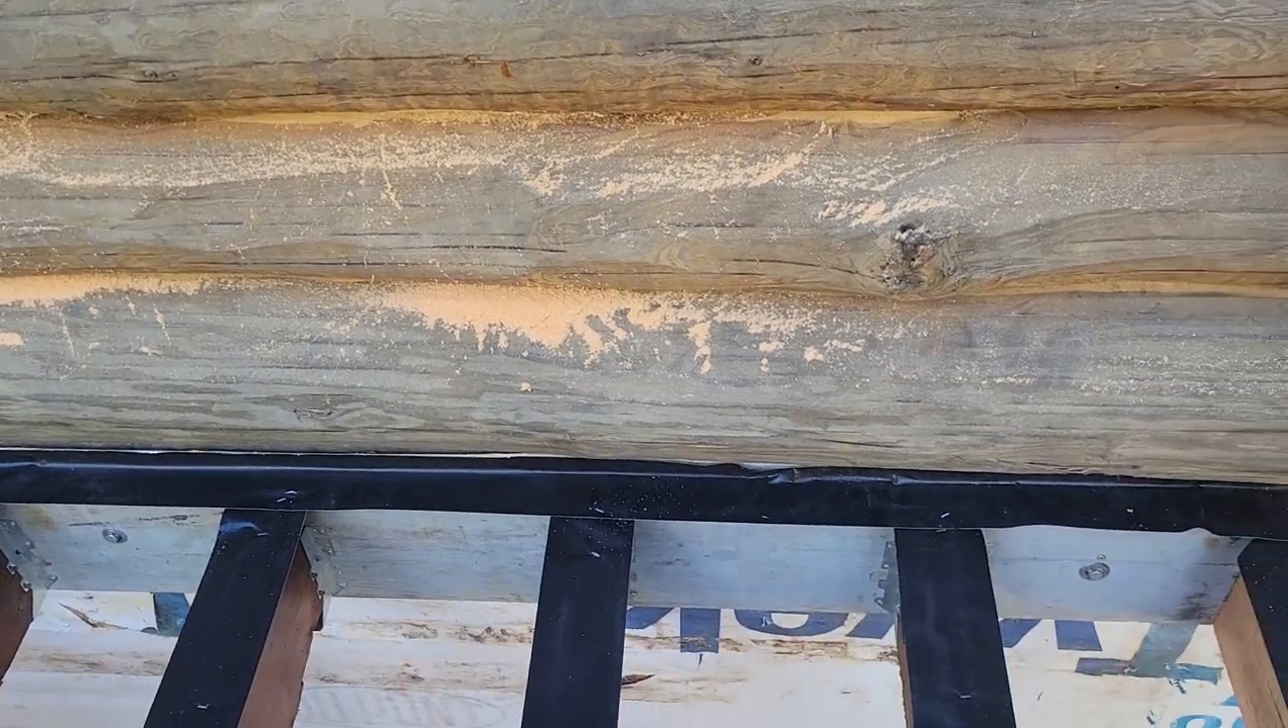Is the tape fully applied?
Yes.